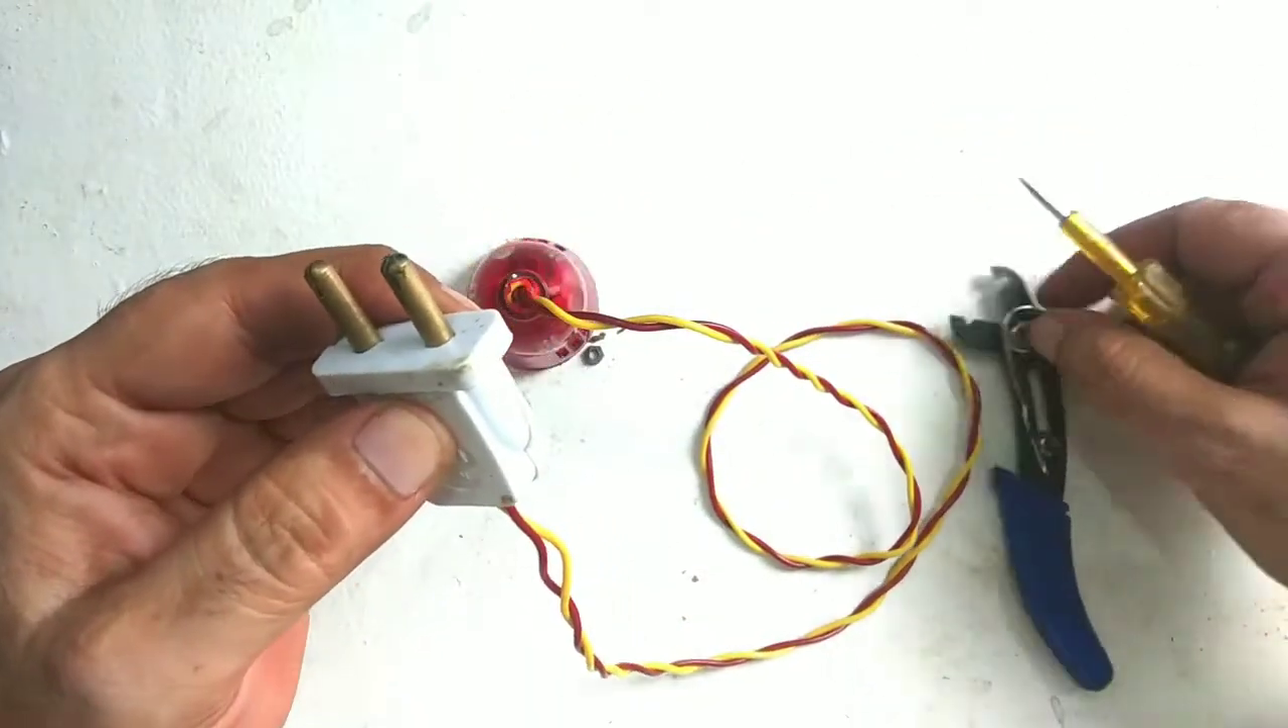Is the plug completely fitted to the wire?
Yes.